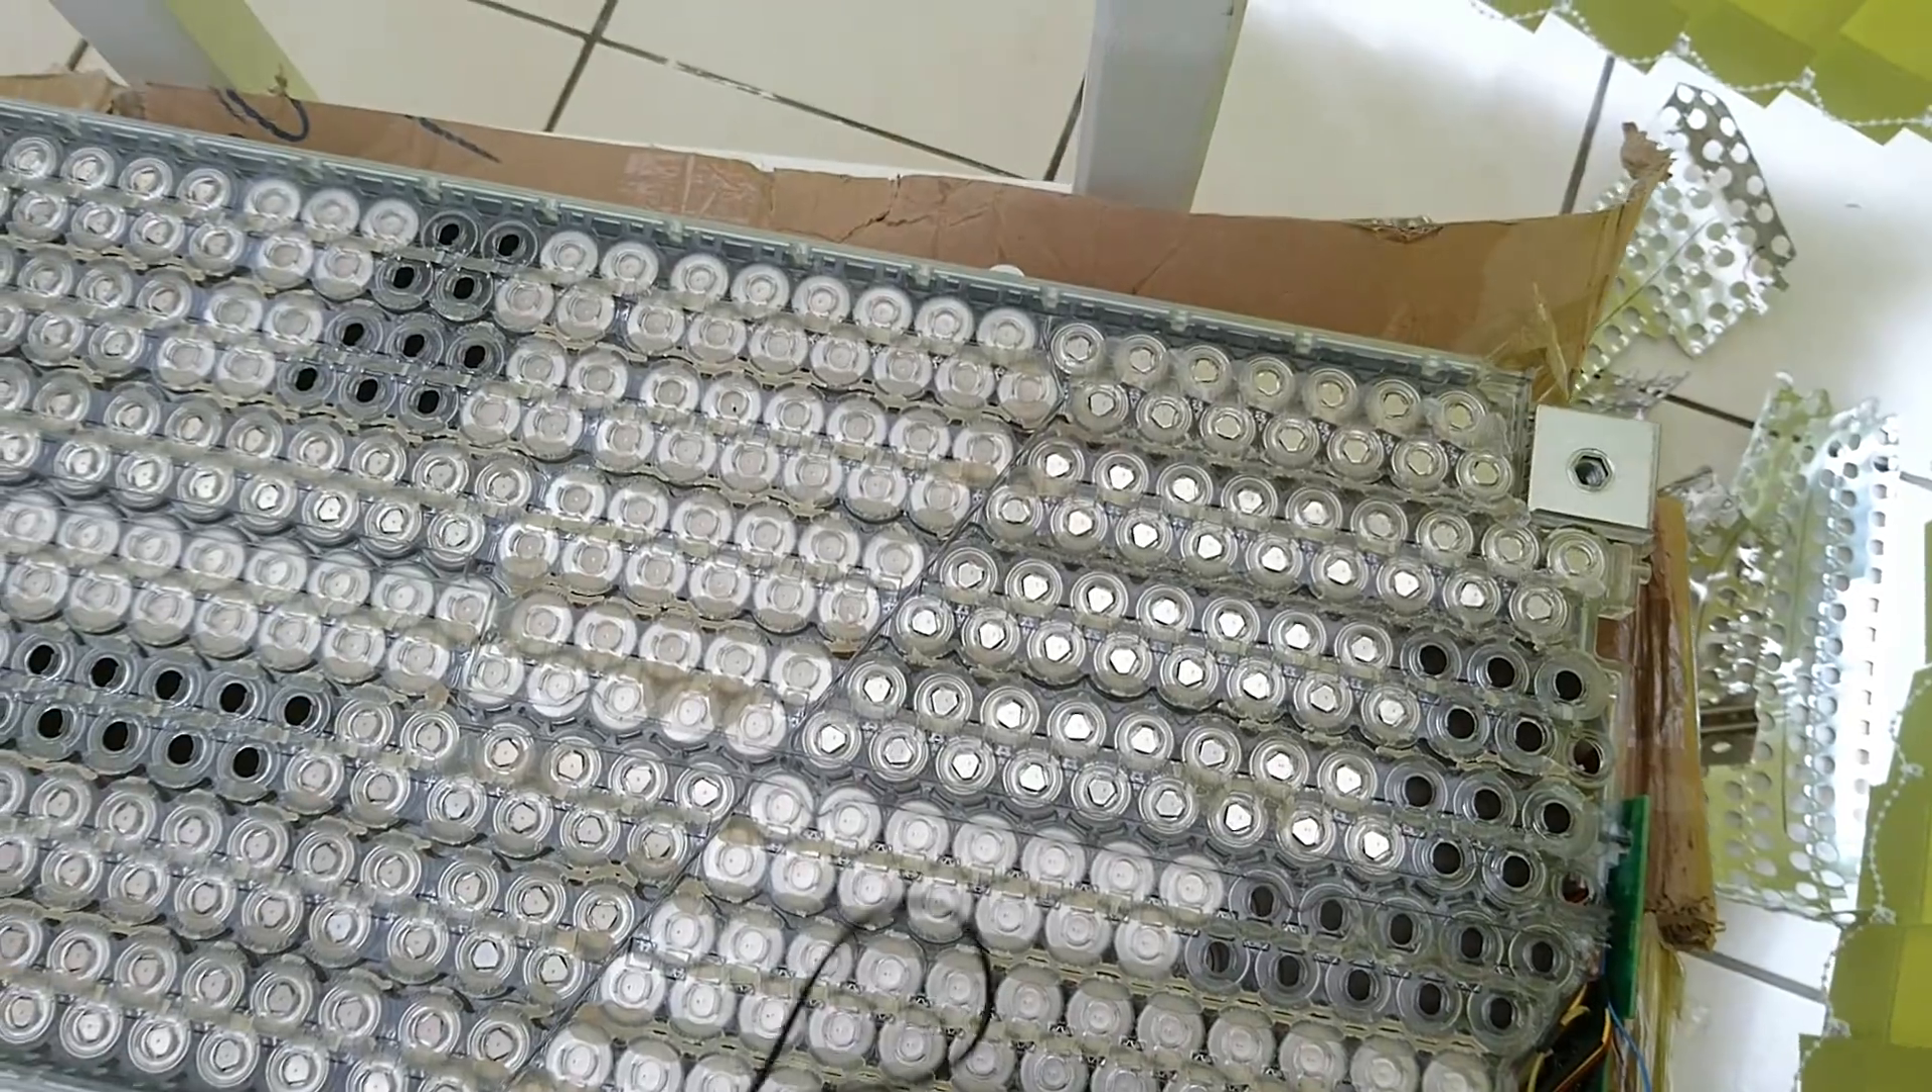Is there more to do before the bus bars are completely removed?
No.